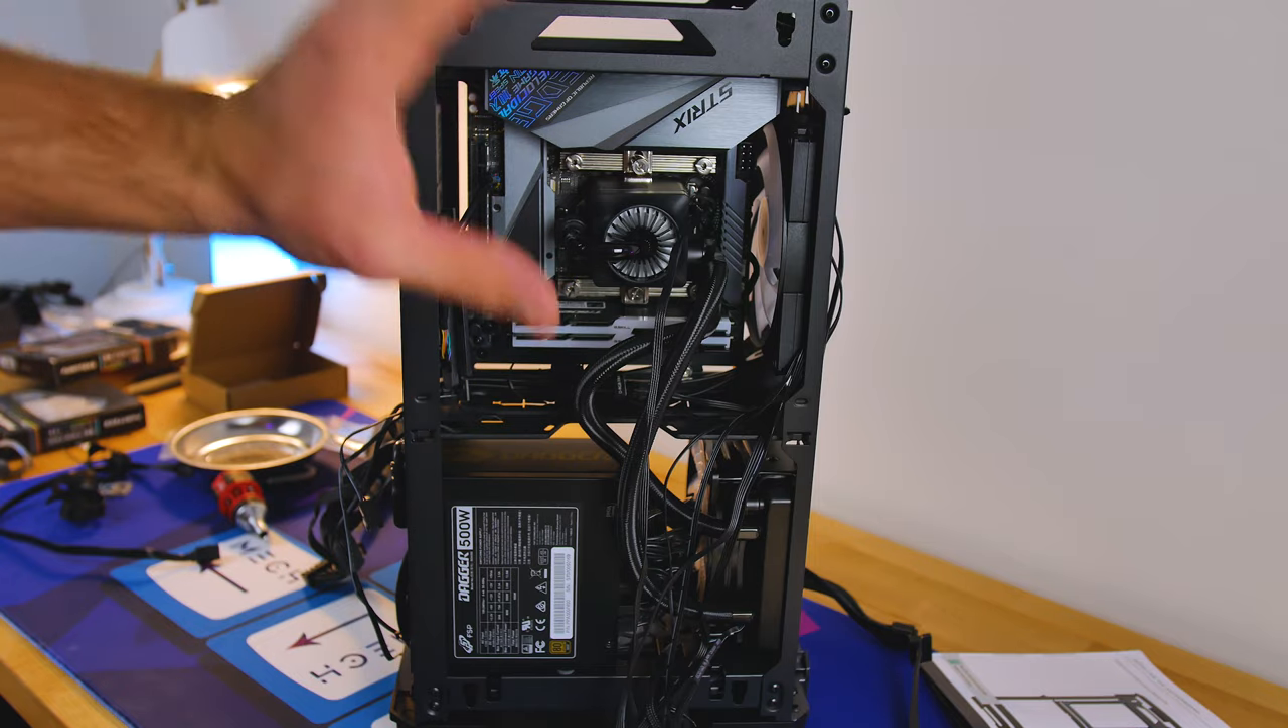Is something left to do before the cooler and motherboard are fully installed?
No.